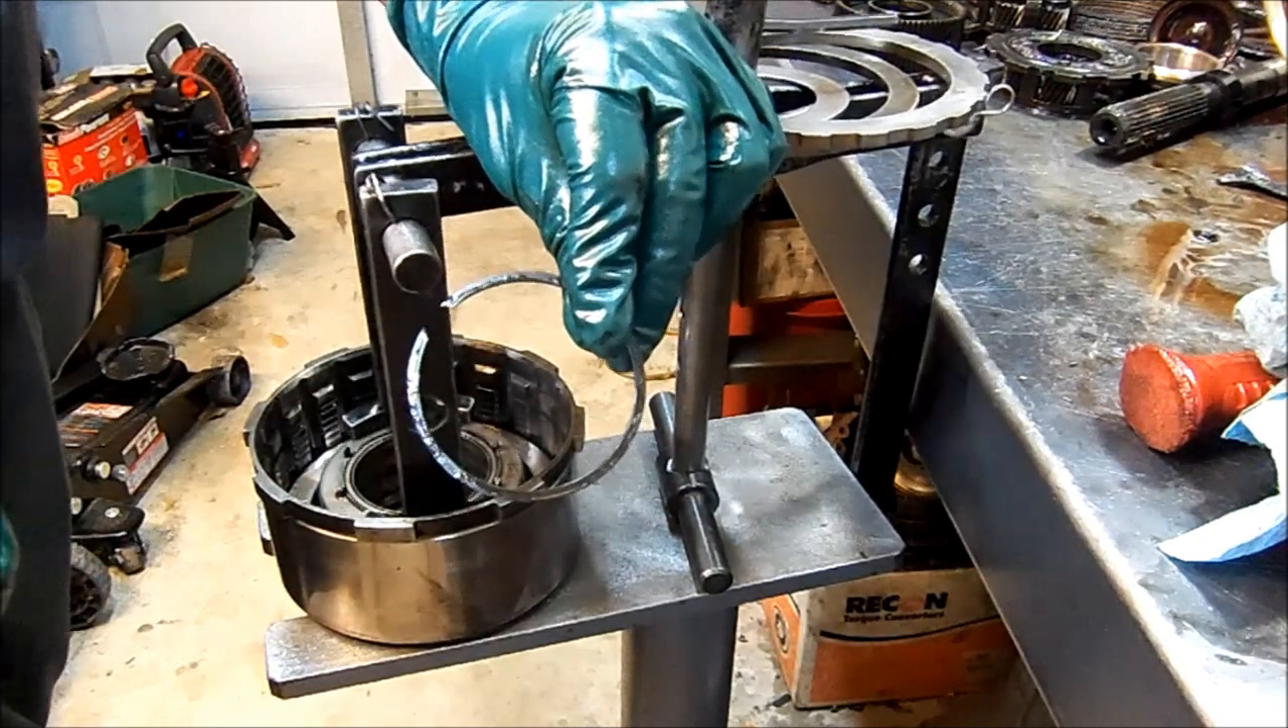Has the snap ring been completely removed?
Yes.